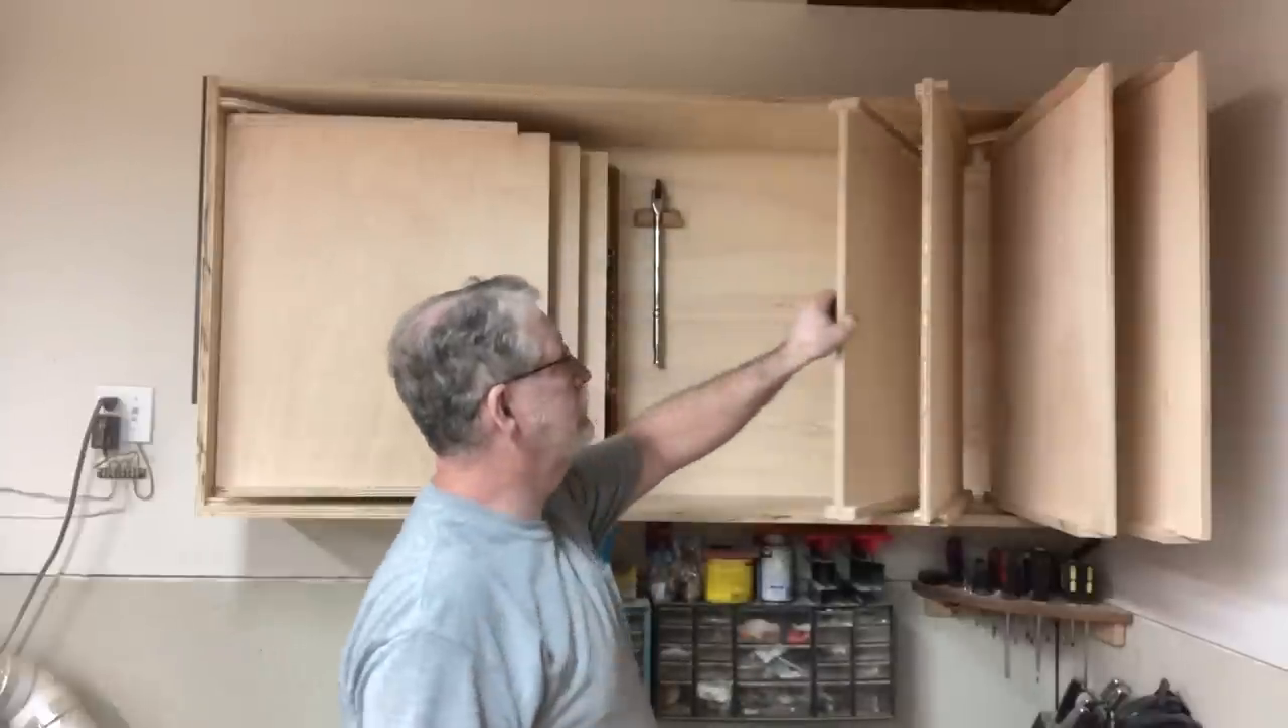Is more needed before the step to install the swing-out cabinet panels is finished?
No.